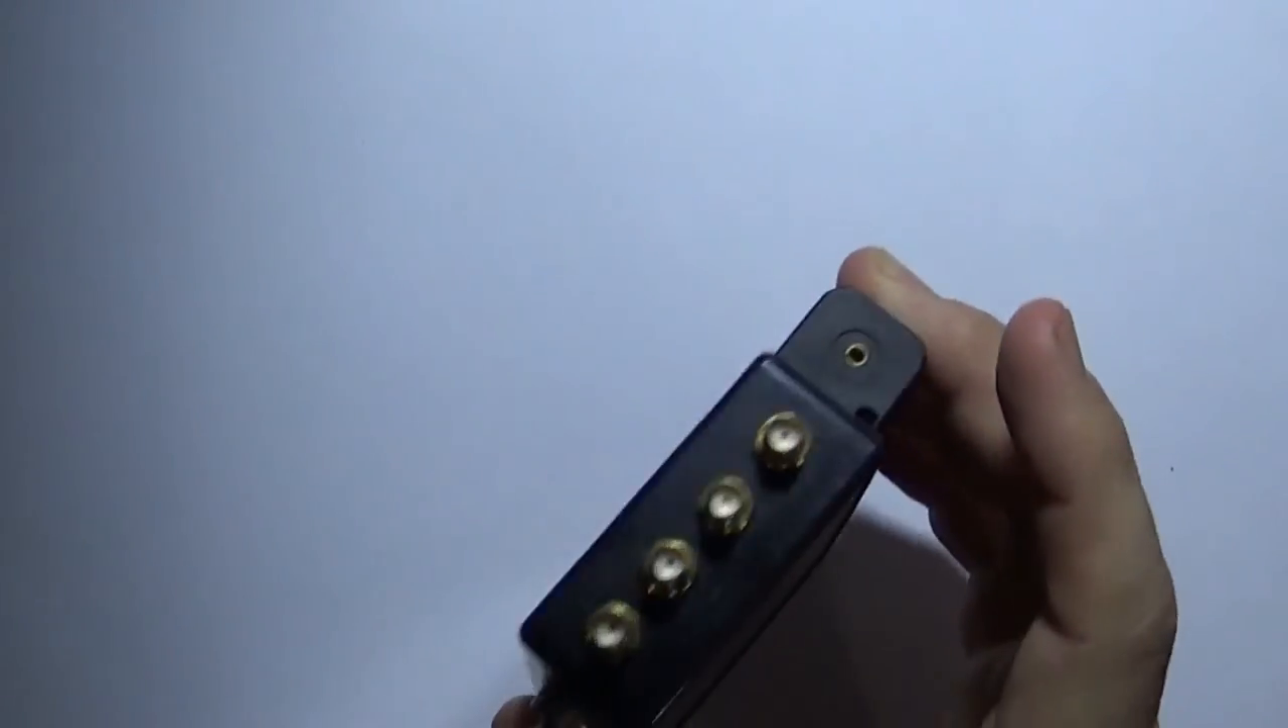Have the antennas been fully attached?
No.